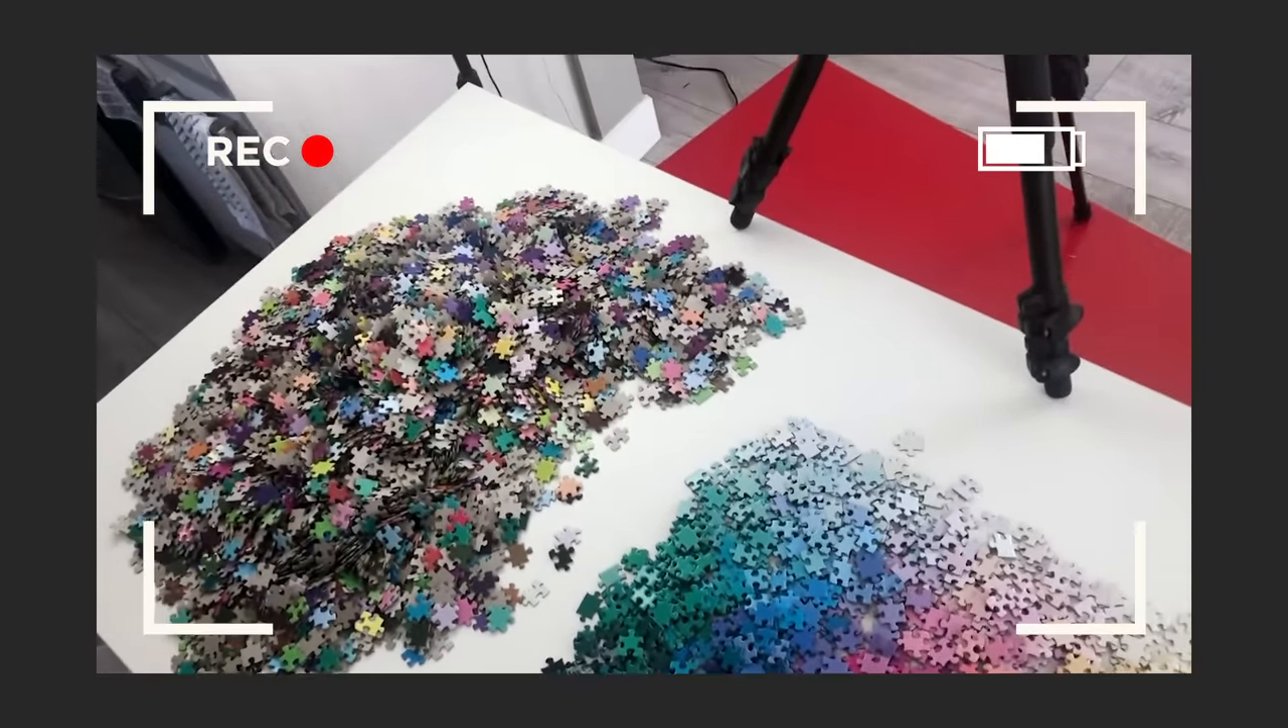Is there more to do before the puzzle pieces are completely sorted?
Yes.